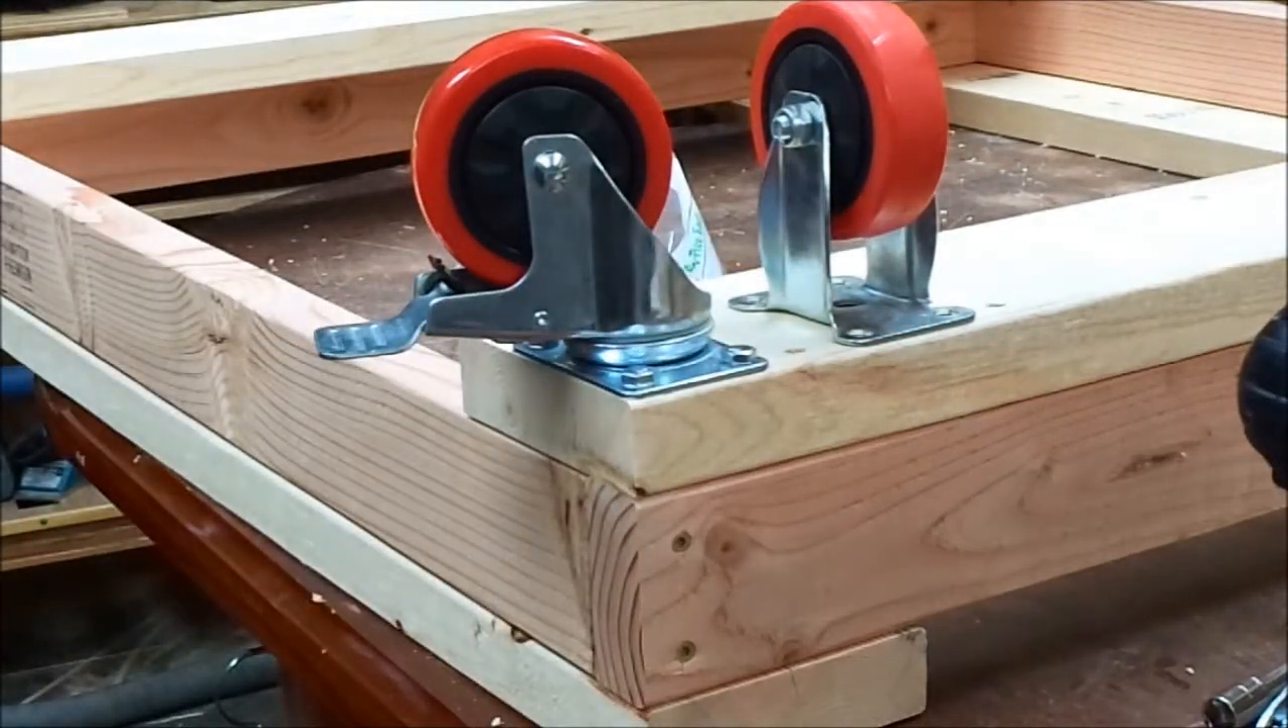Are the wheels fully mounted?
No.